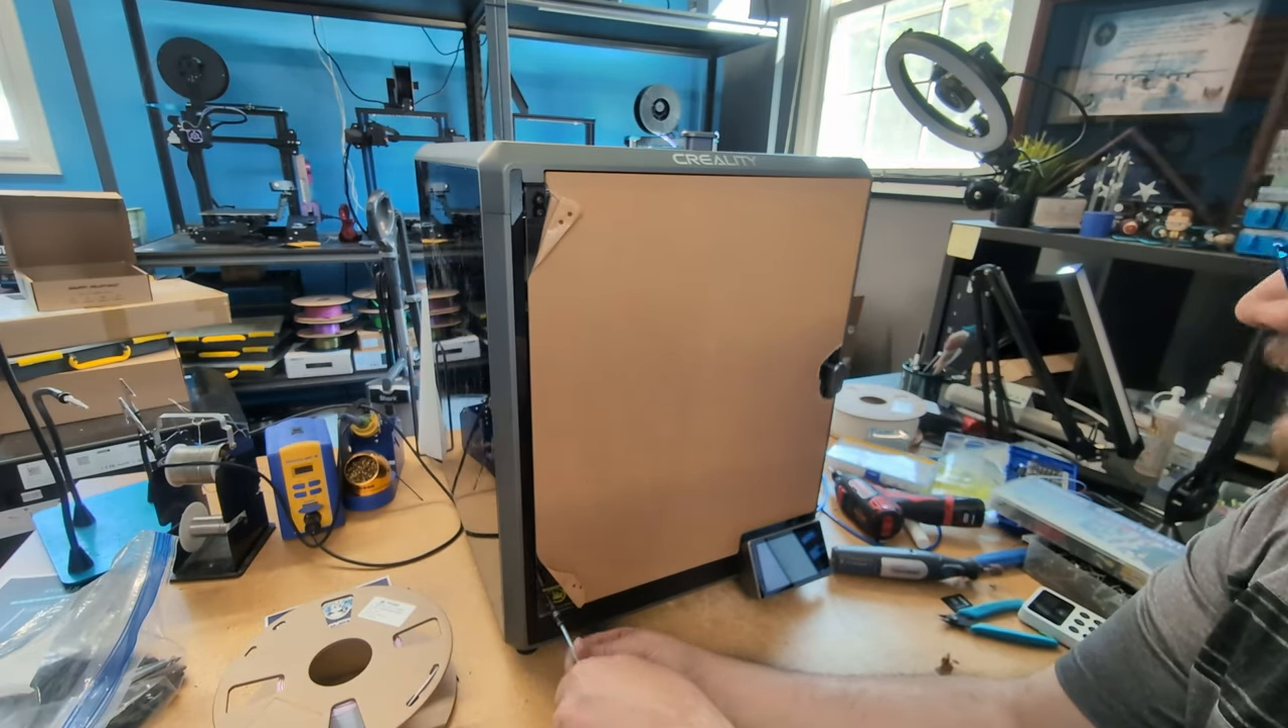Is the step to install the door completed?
No.